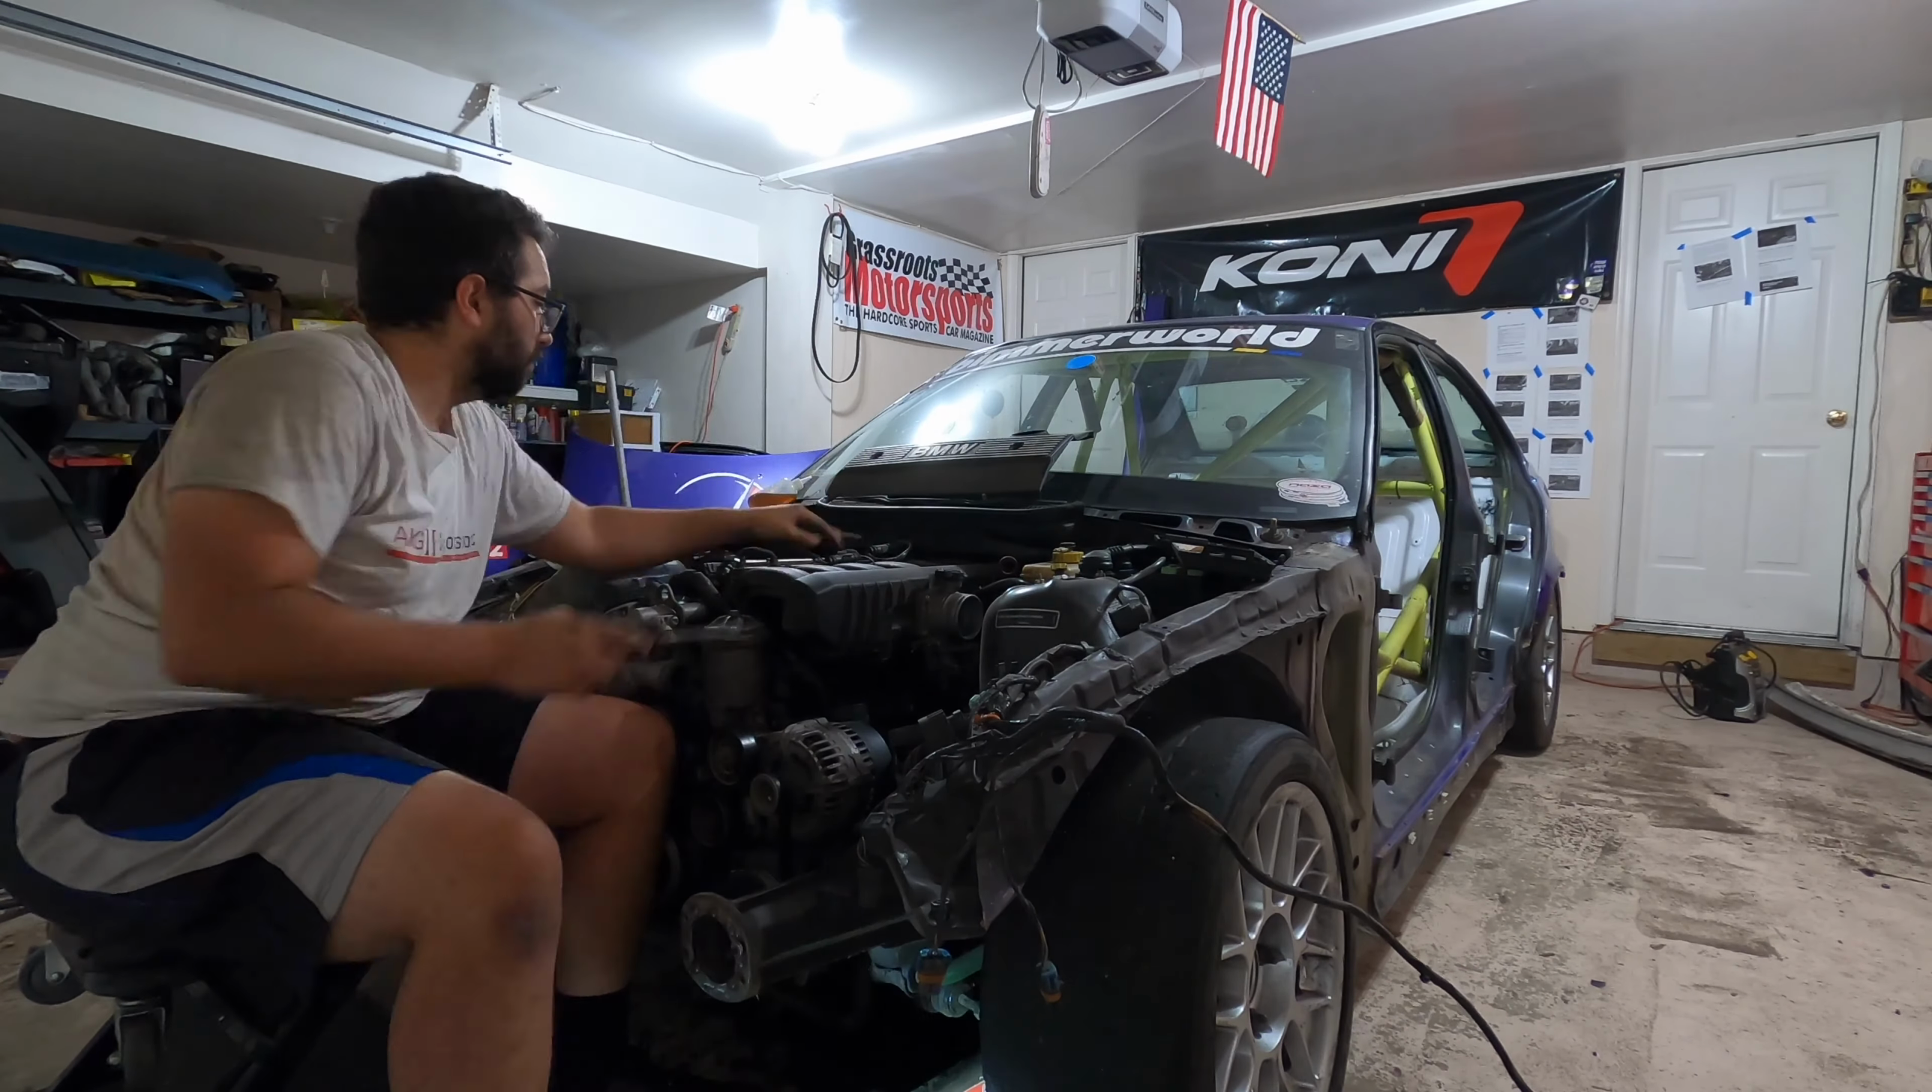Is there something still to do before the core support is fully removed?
No.